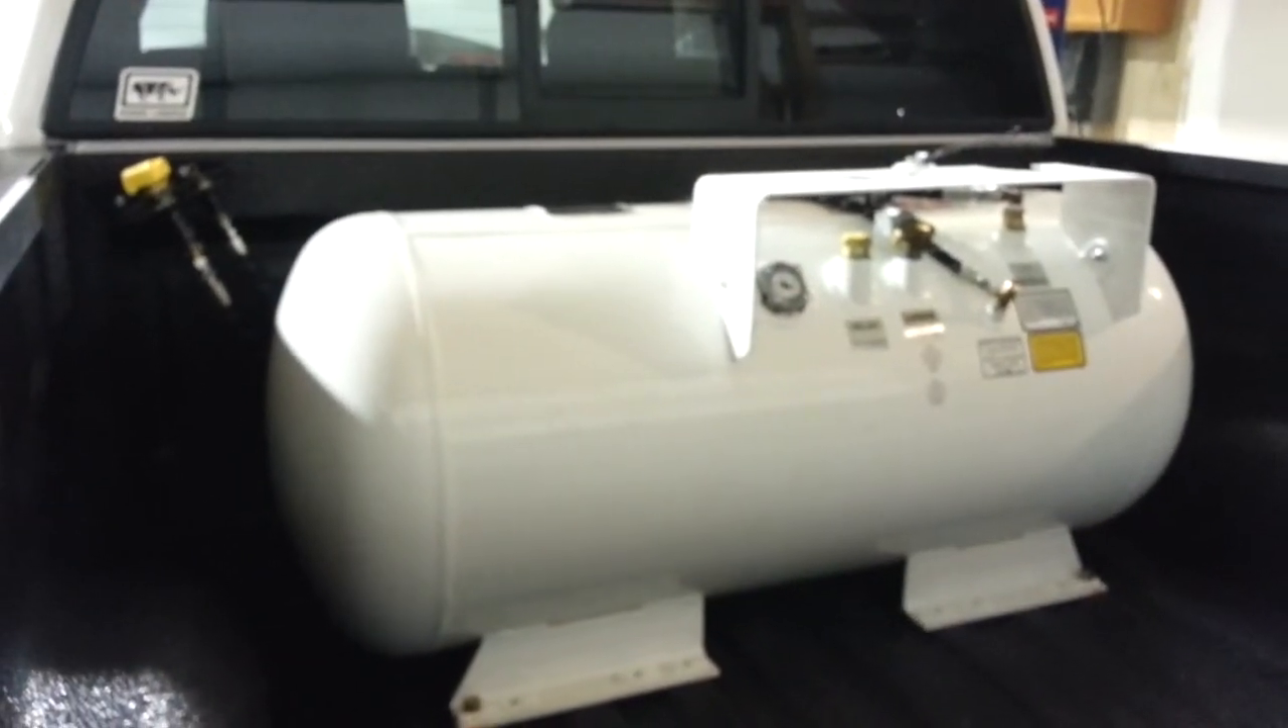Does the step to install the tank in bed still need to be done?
No.